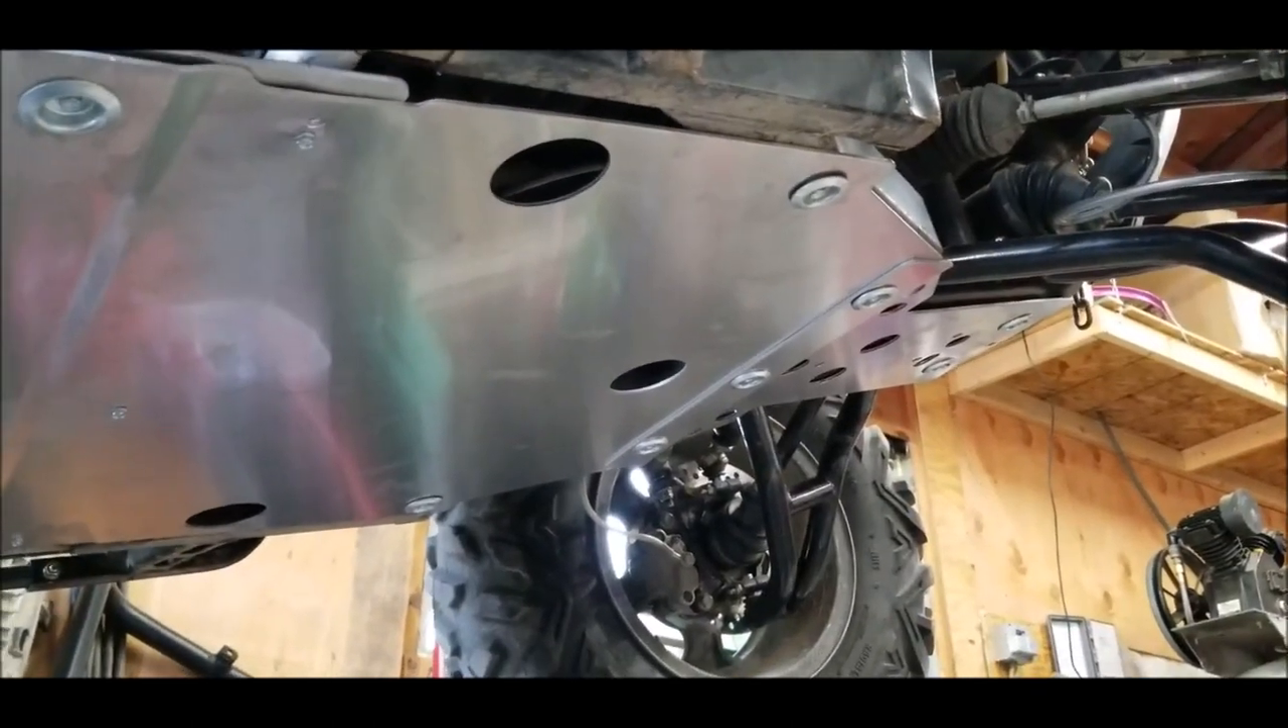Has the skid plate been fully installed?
Yes.